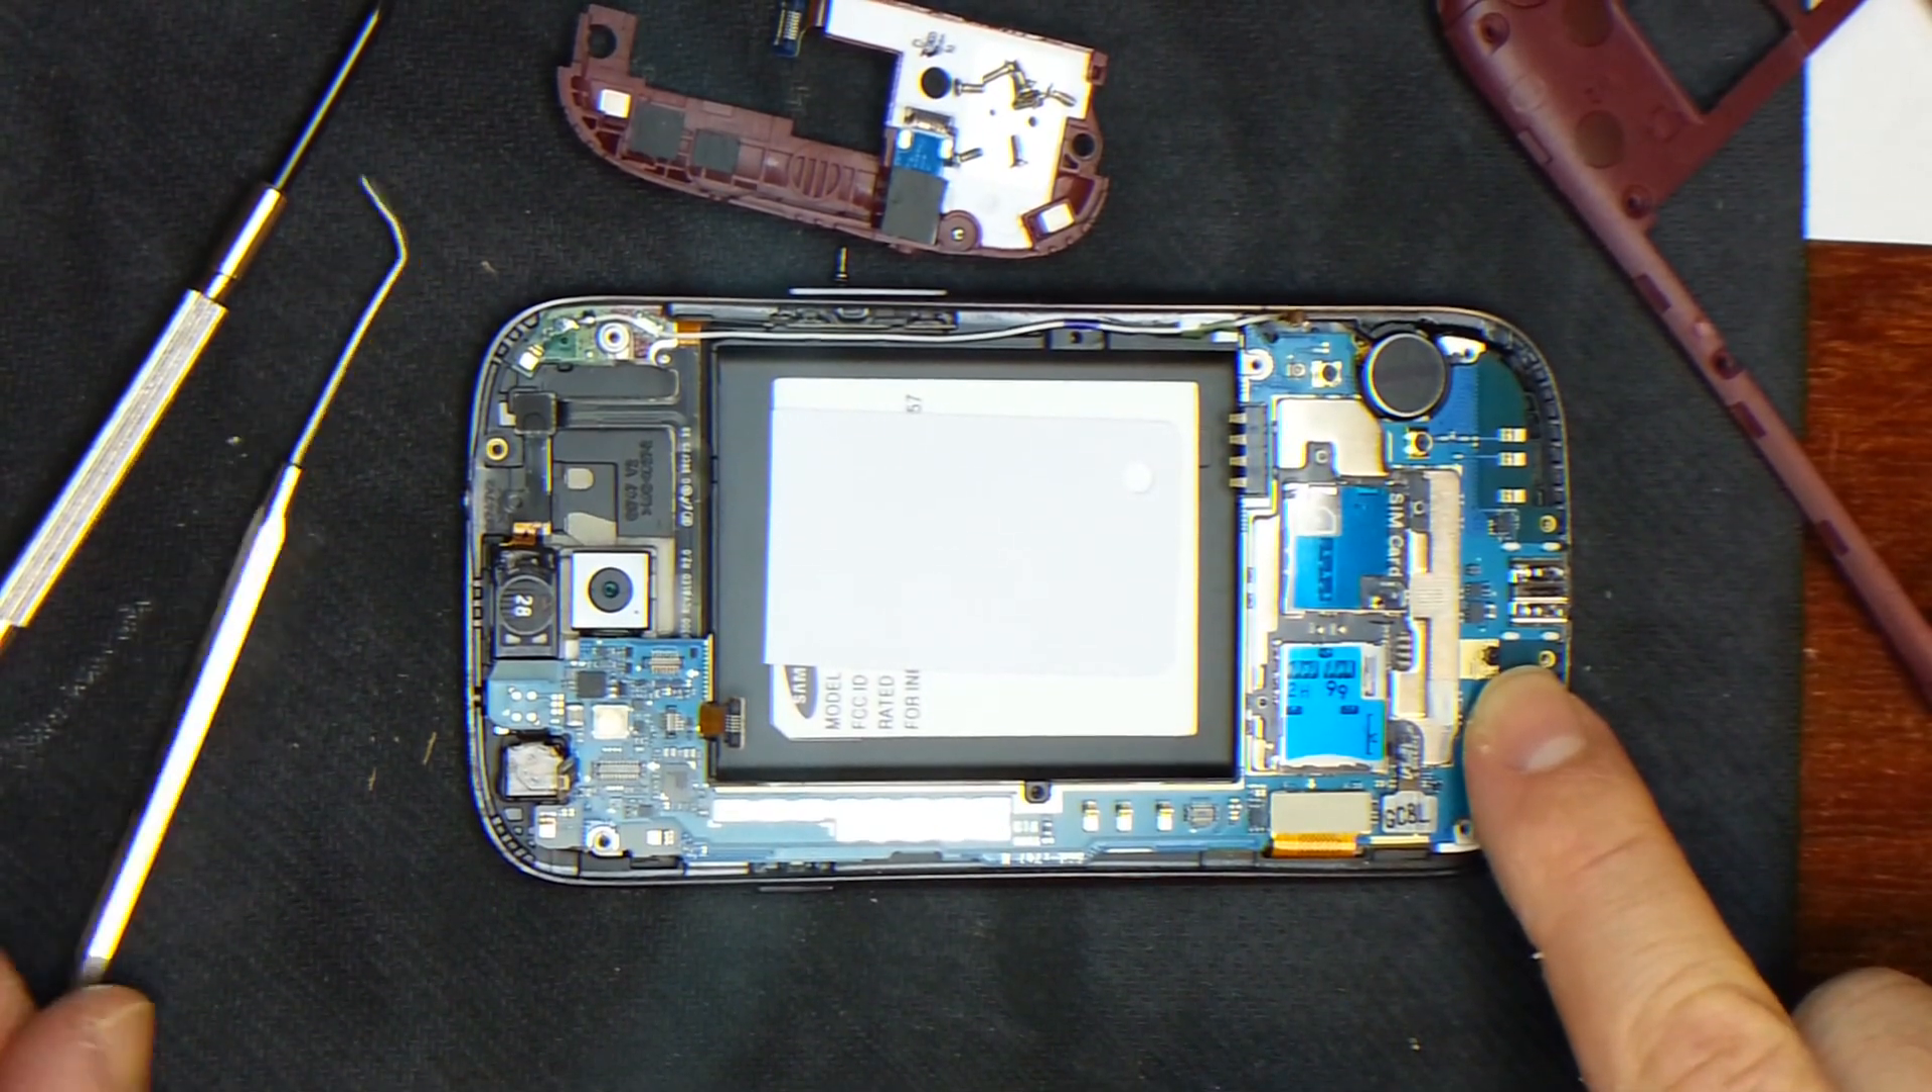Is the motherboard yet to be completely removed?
Yes.